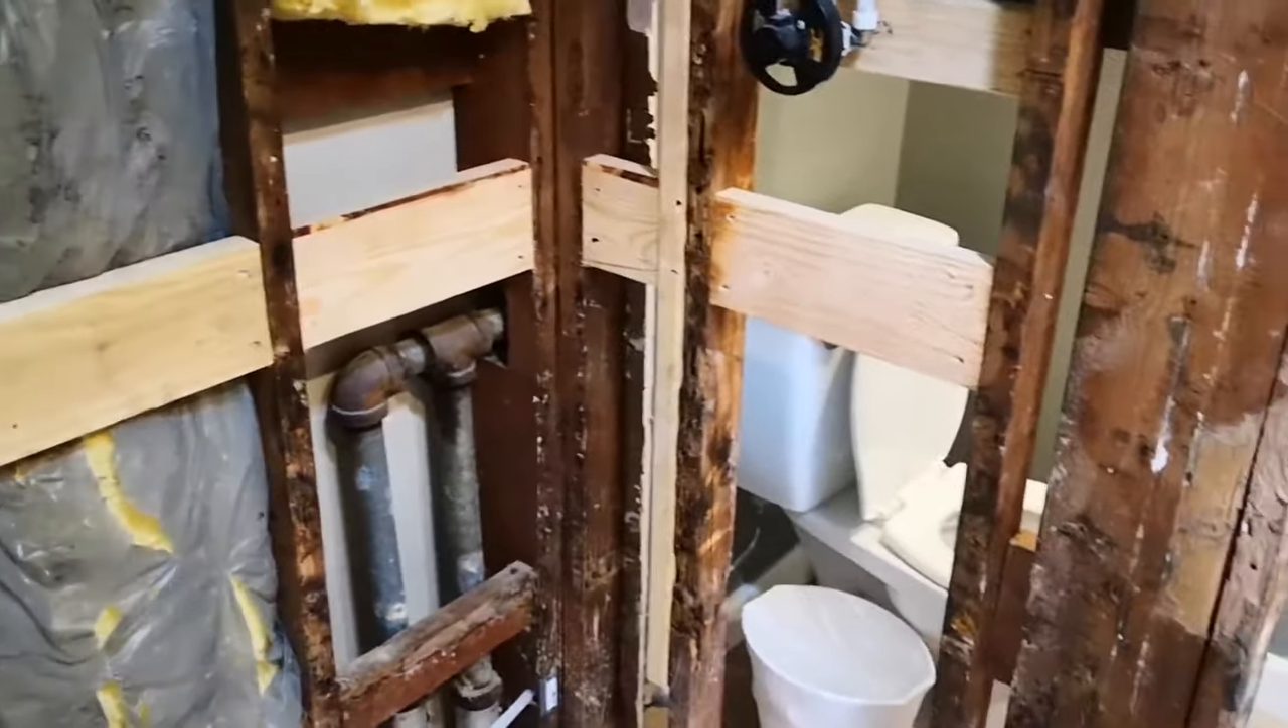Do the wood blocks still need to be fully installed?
No.